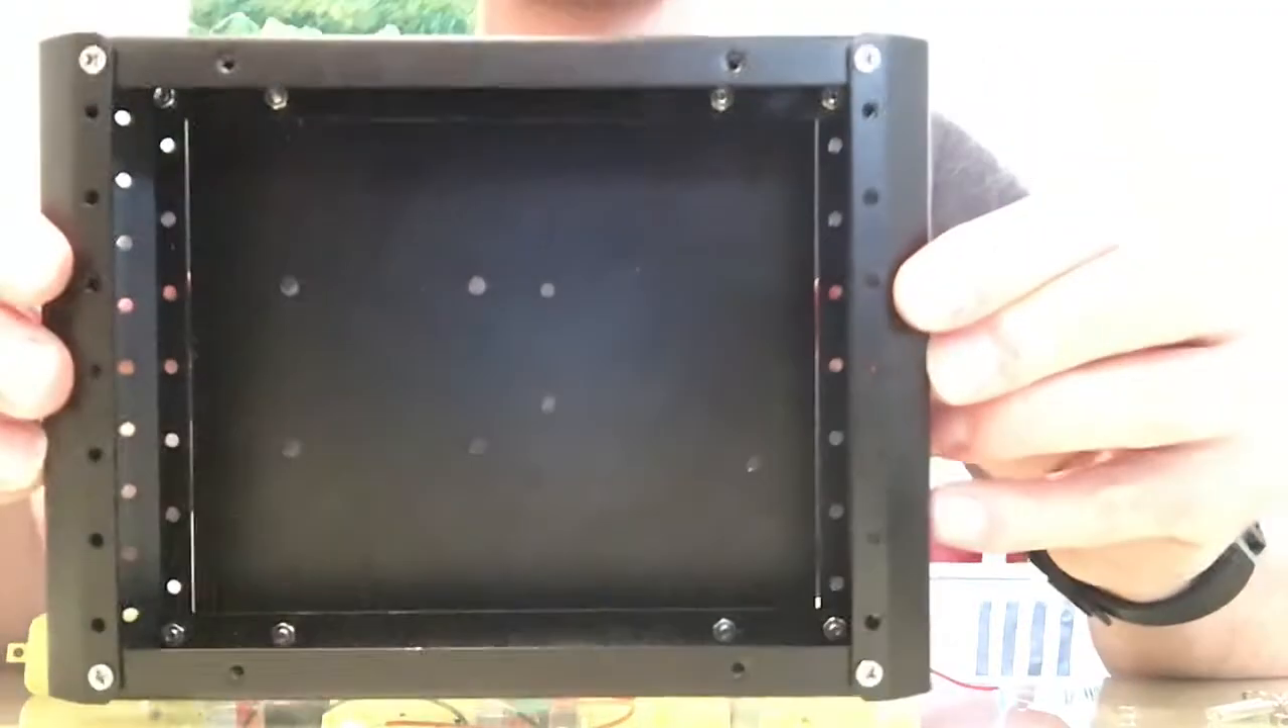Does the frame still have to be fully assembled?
No.